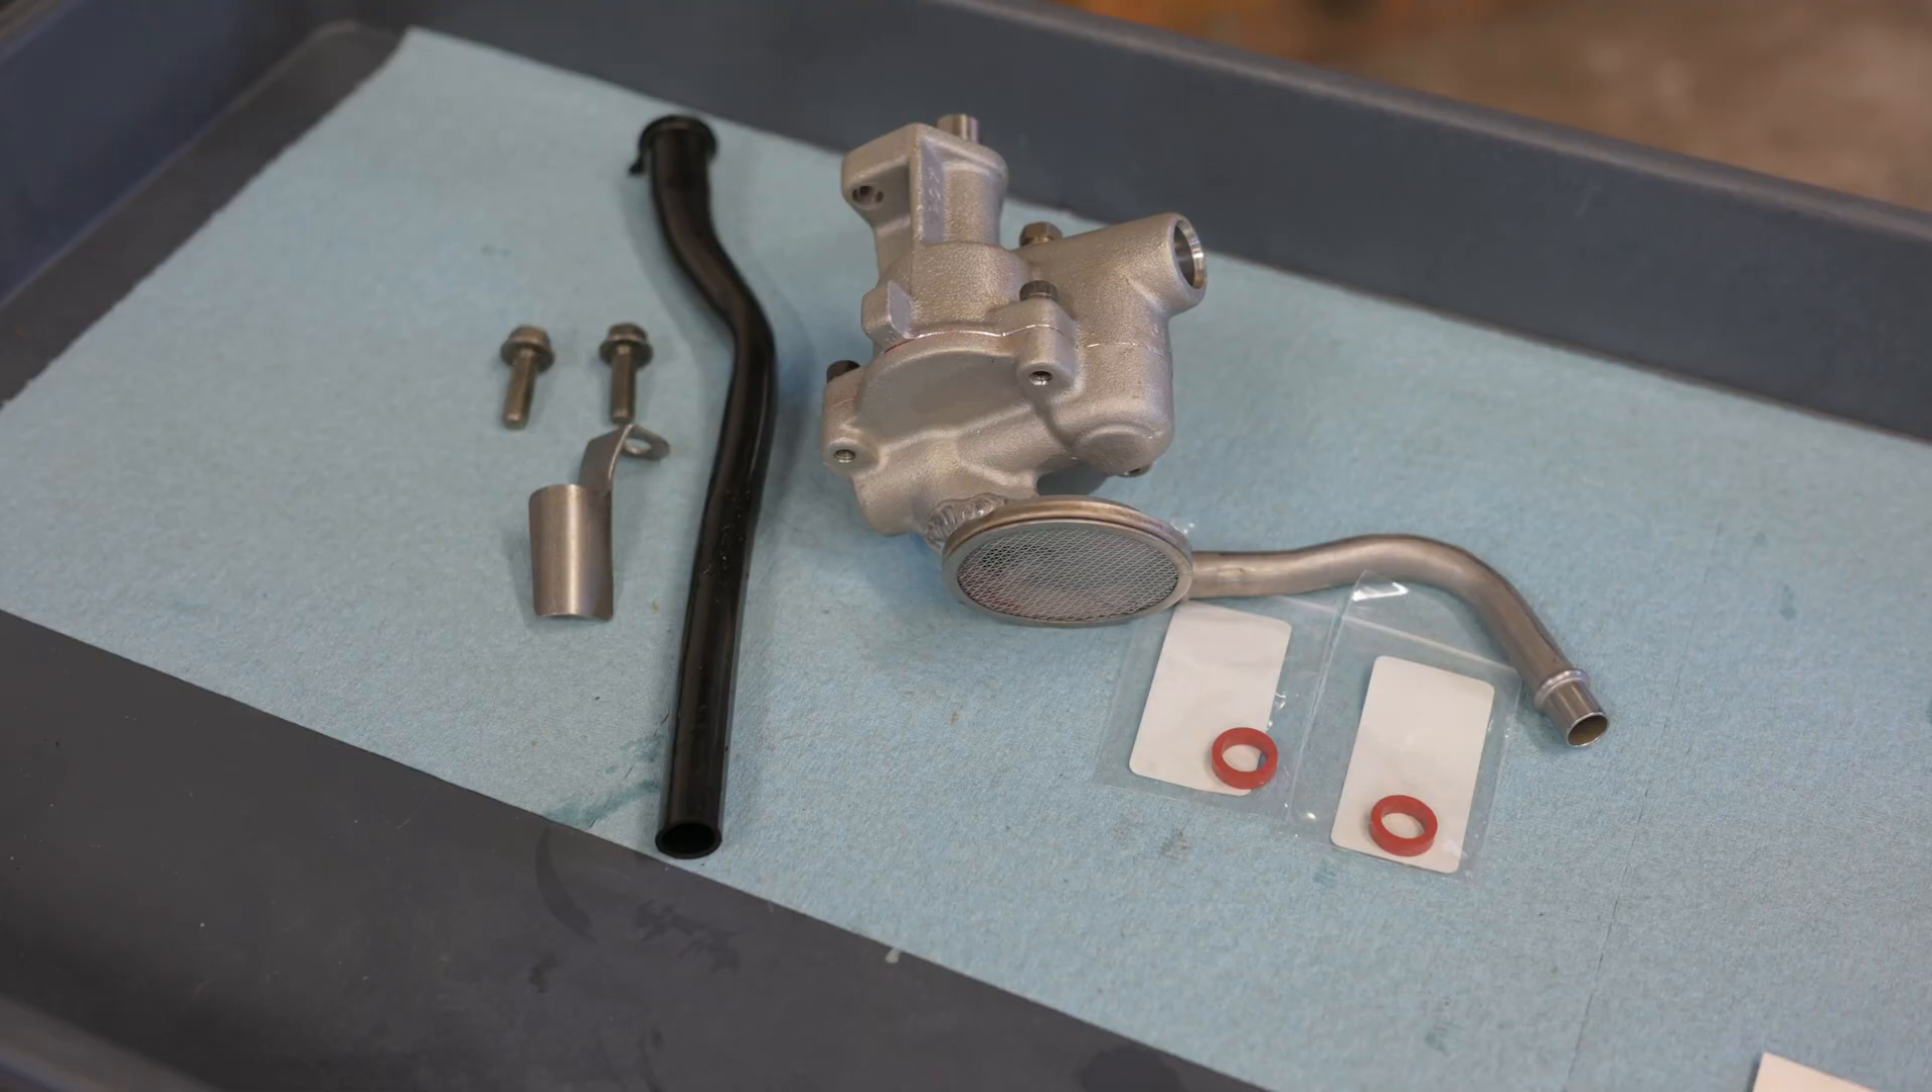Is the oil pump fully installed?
No.